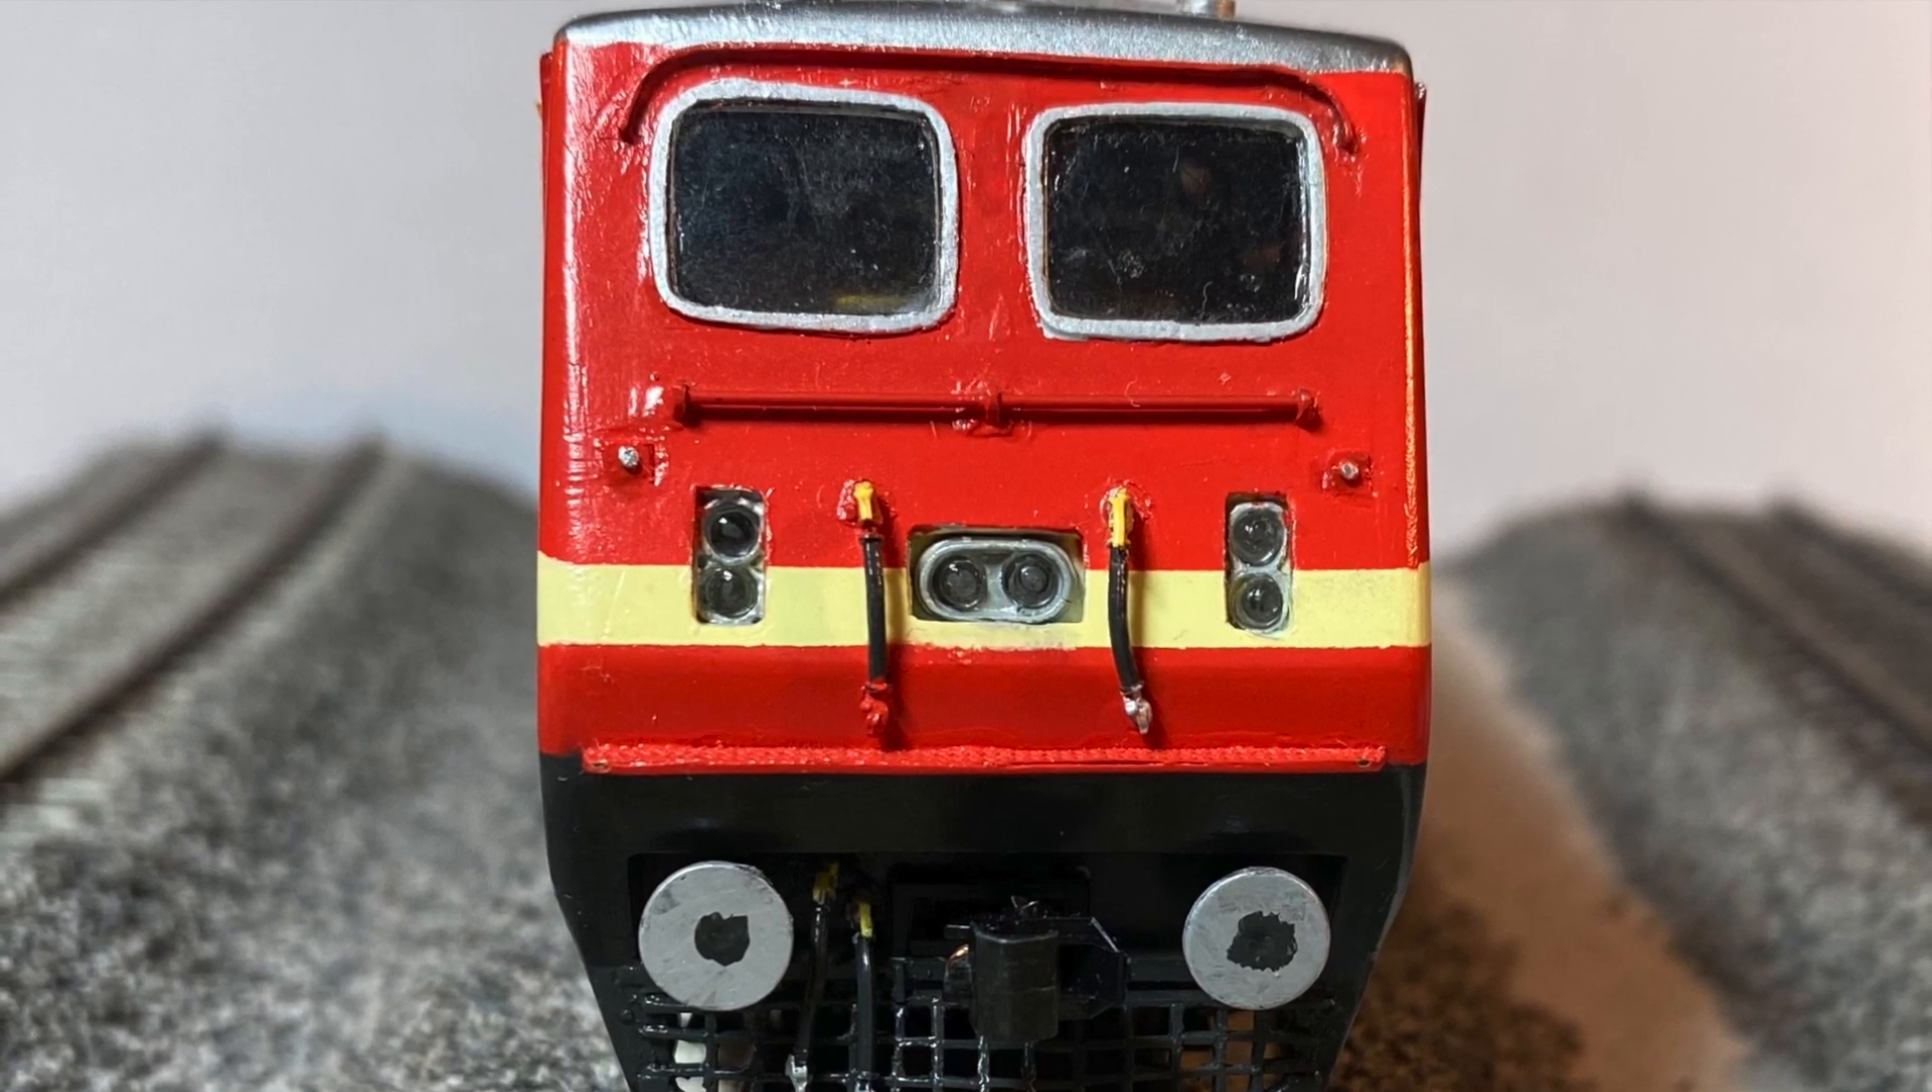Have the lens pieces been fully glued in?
Yes.